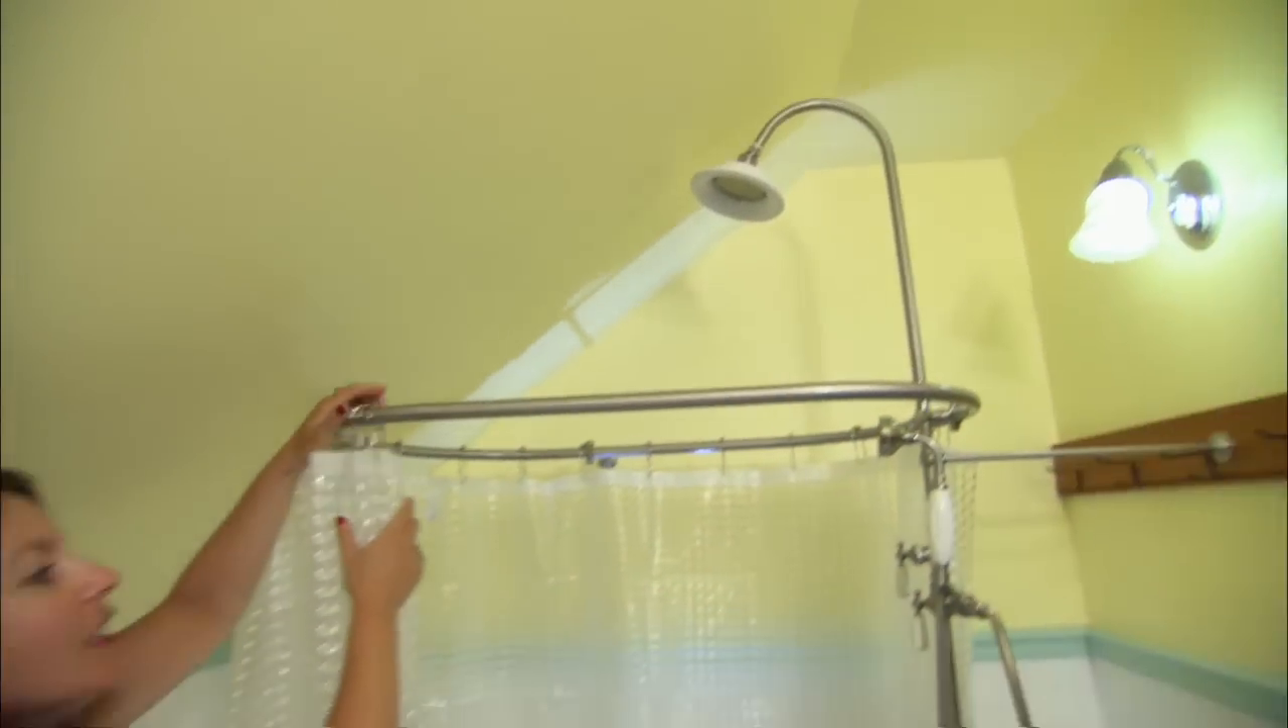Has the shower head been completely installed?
Yes.